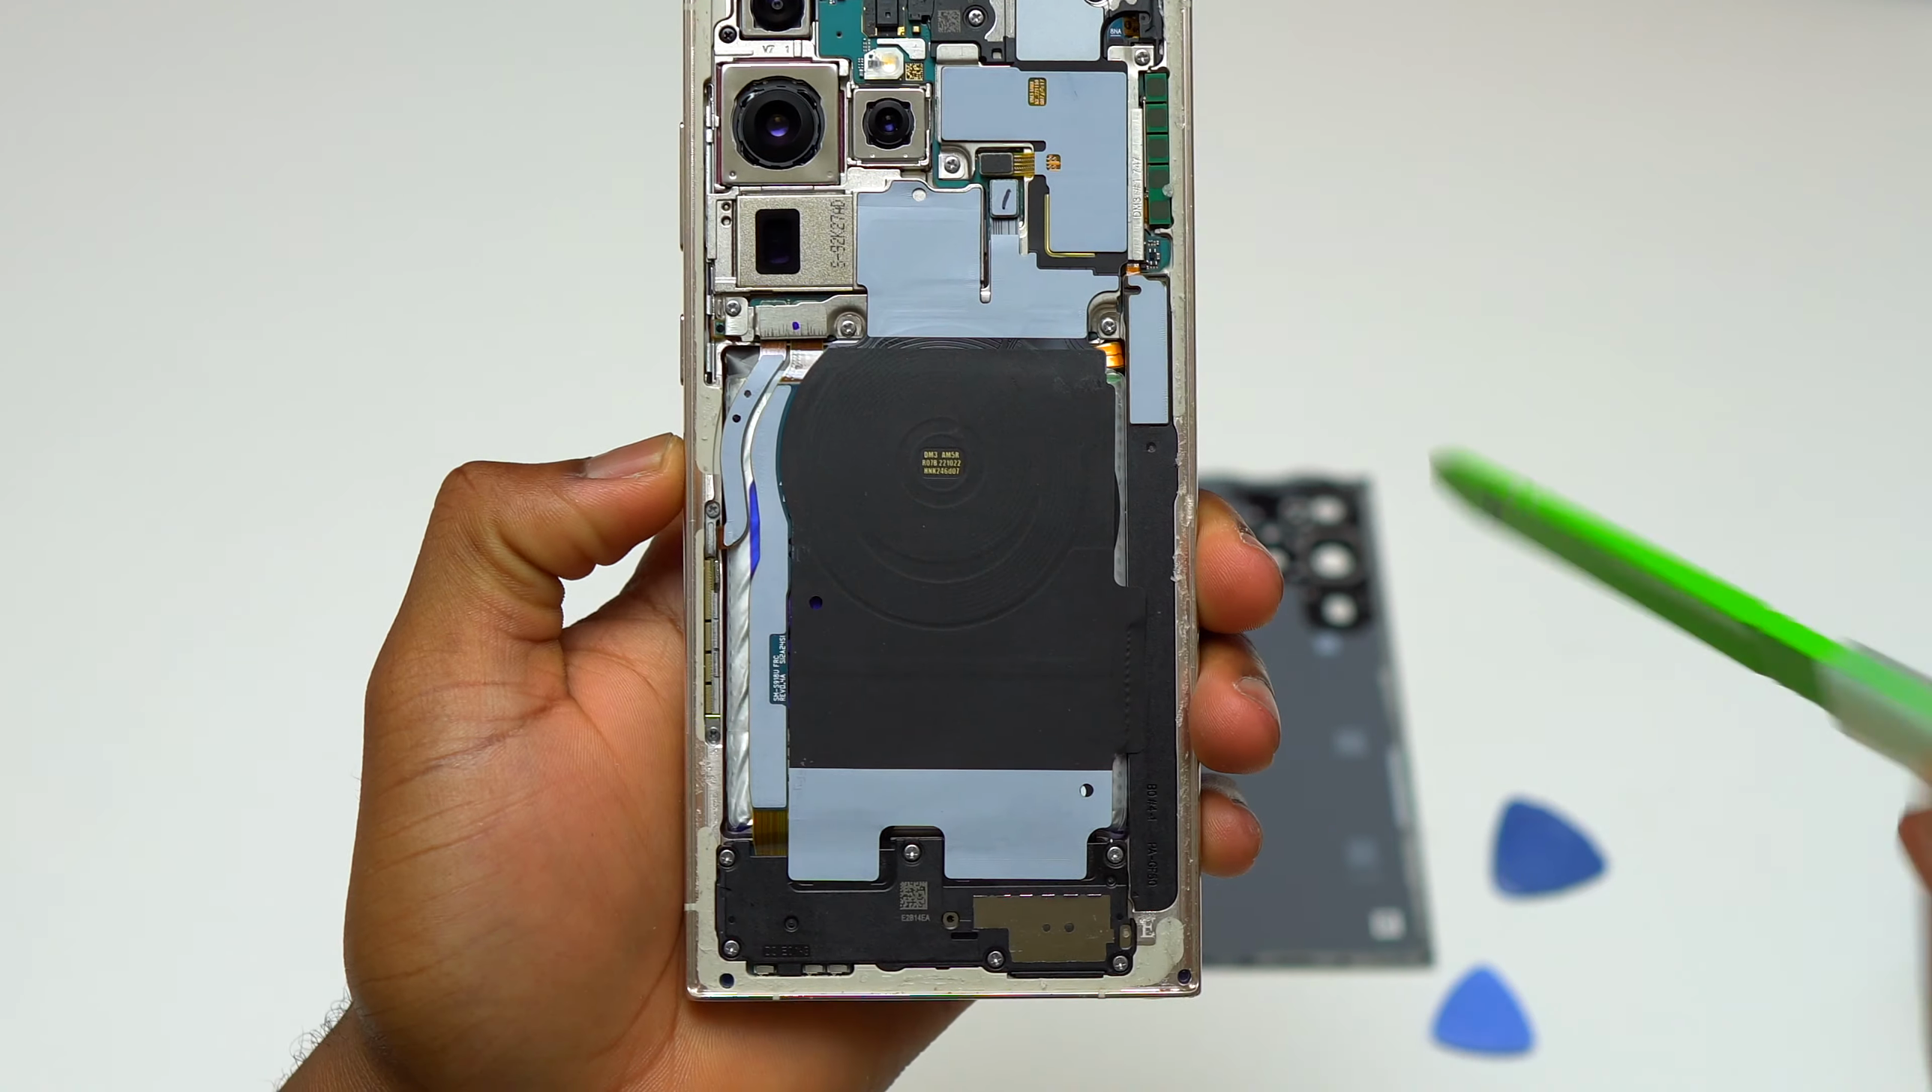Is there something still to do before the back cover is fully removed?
No.